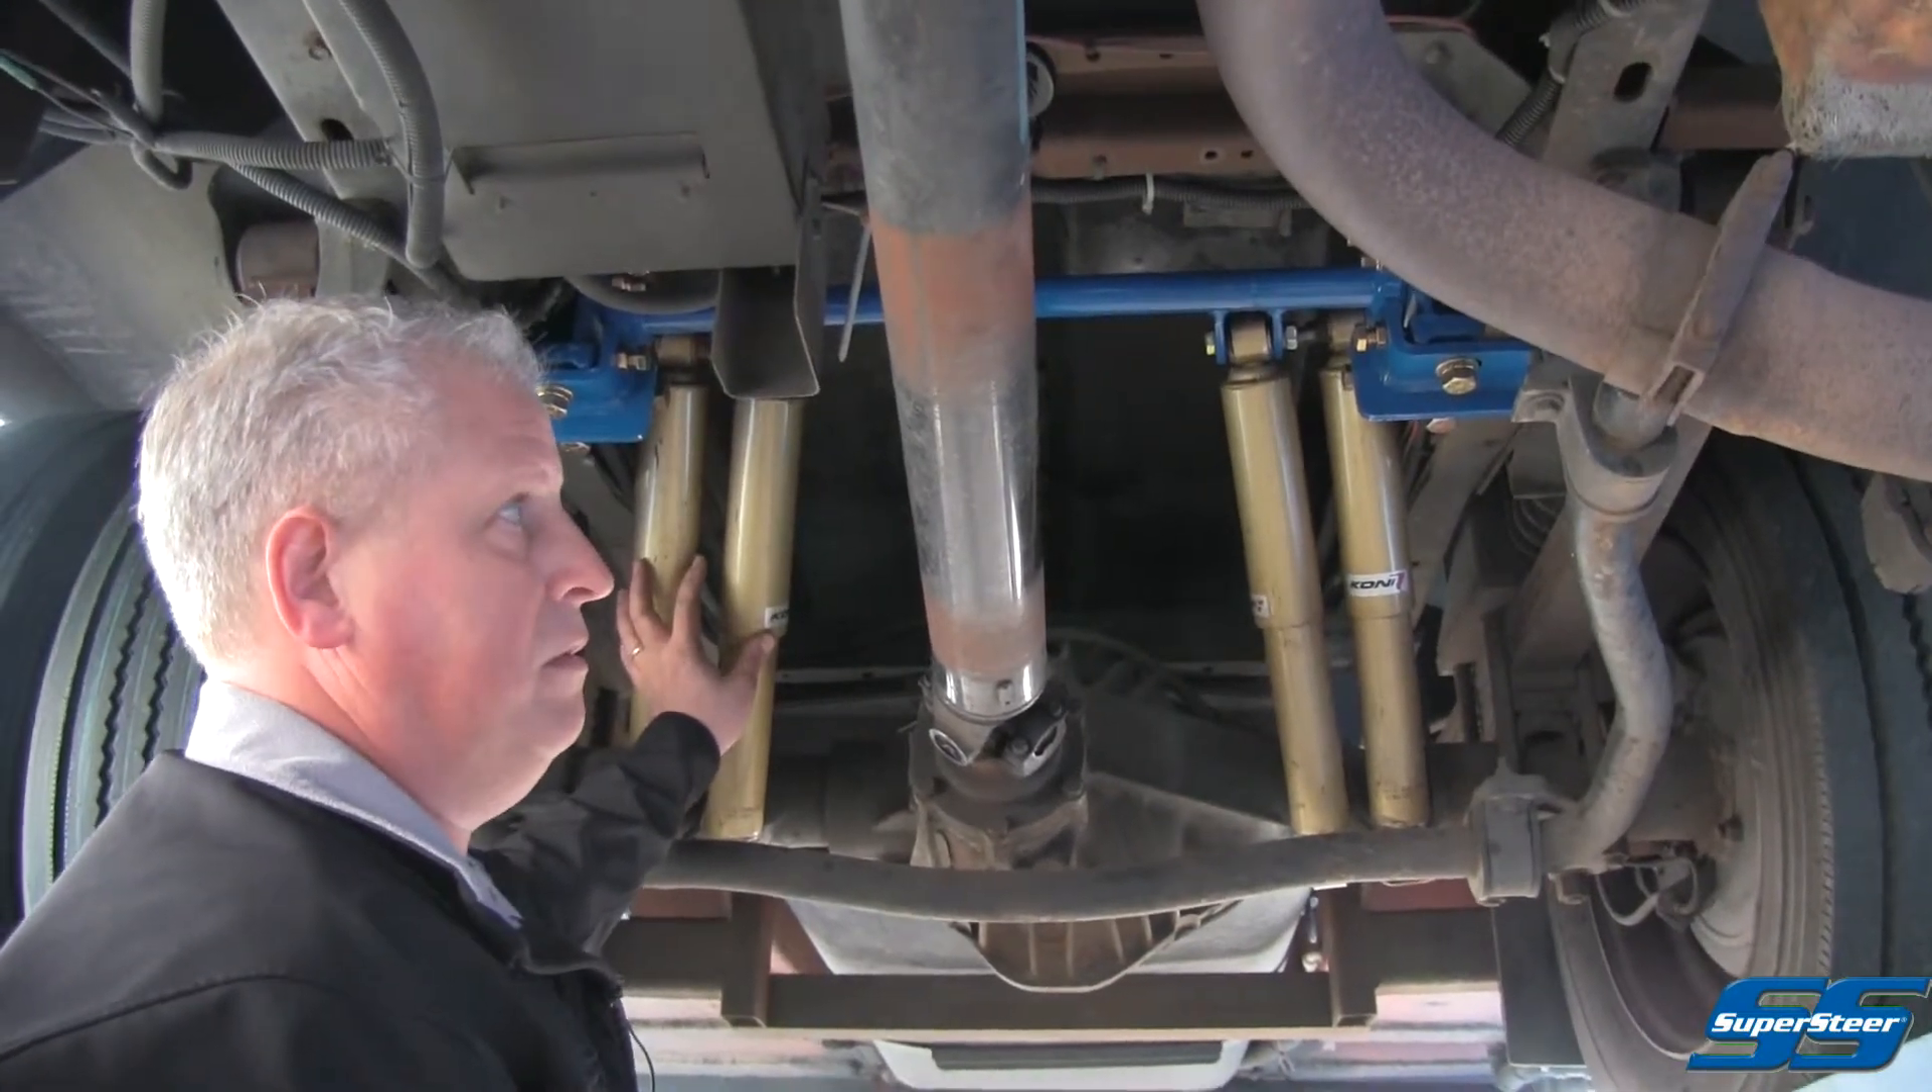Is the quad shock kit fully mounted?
Yes.